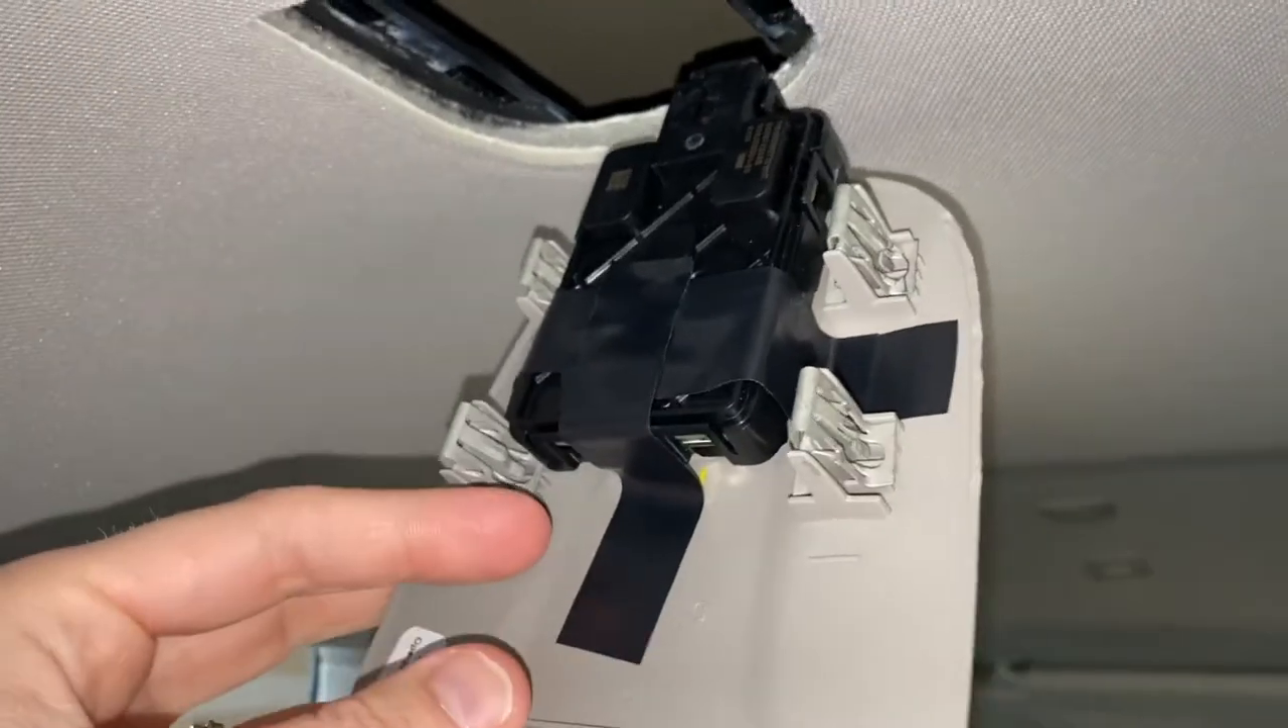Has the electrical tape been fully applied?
Yes.